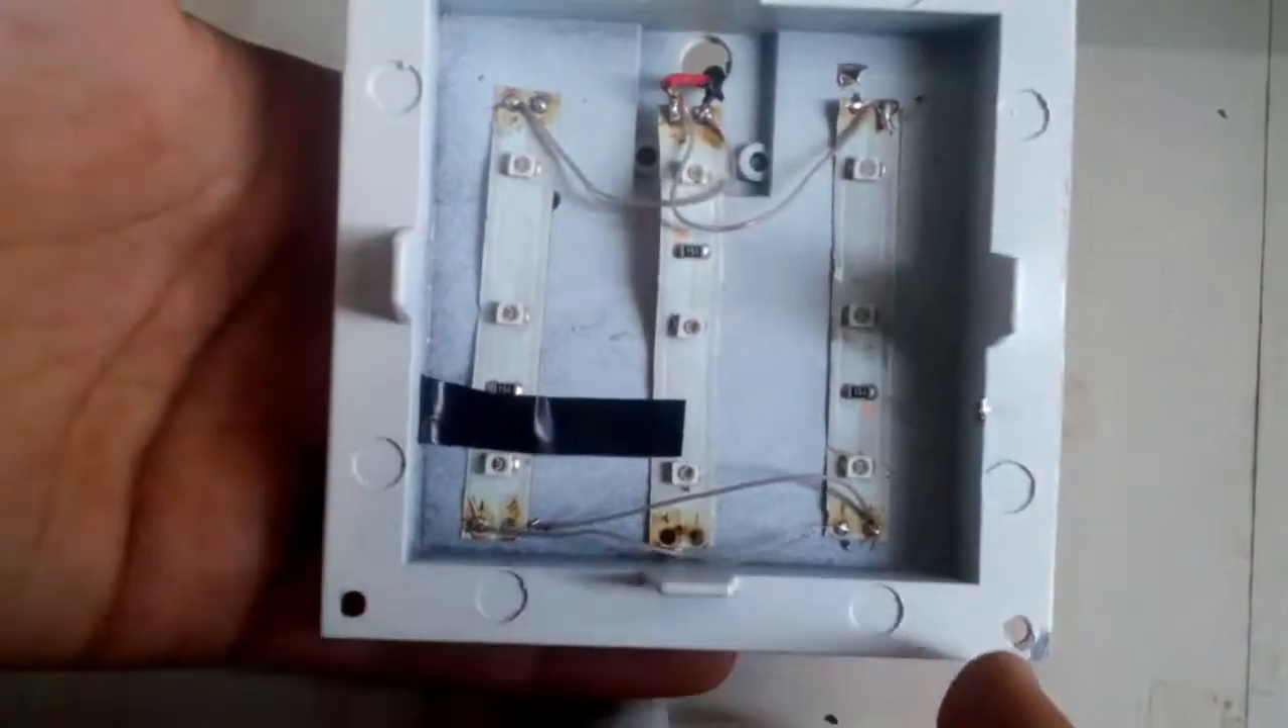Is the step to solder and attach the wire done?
Yes.